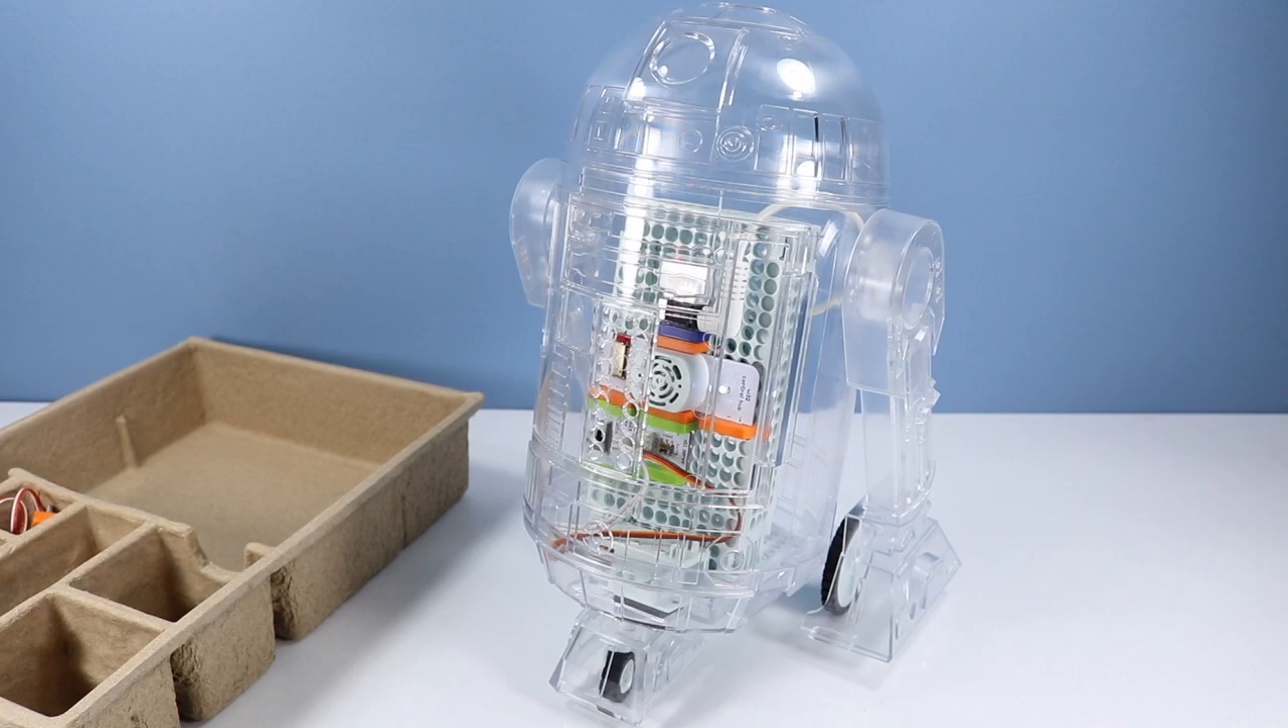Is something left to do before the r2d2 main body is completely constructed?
No.